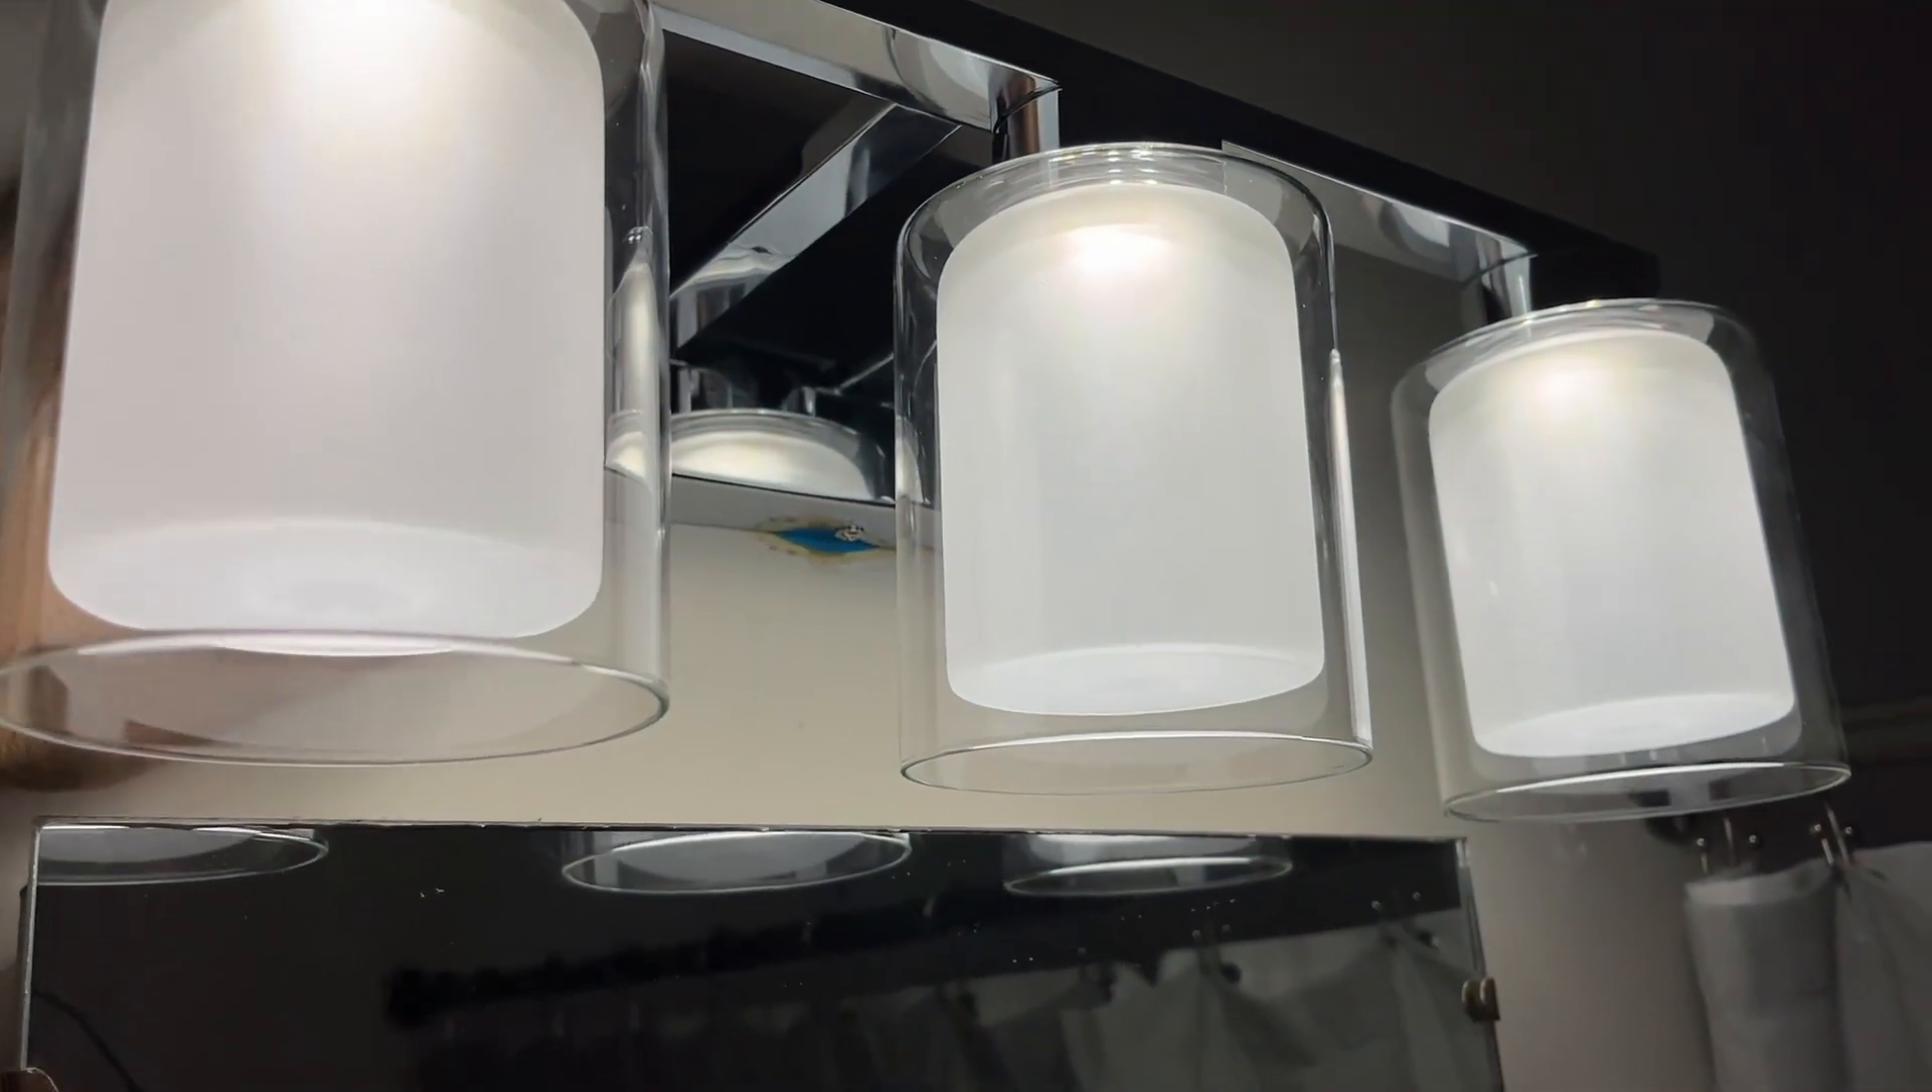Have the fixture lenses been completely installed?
Yes.